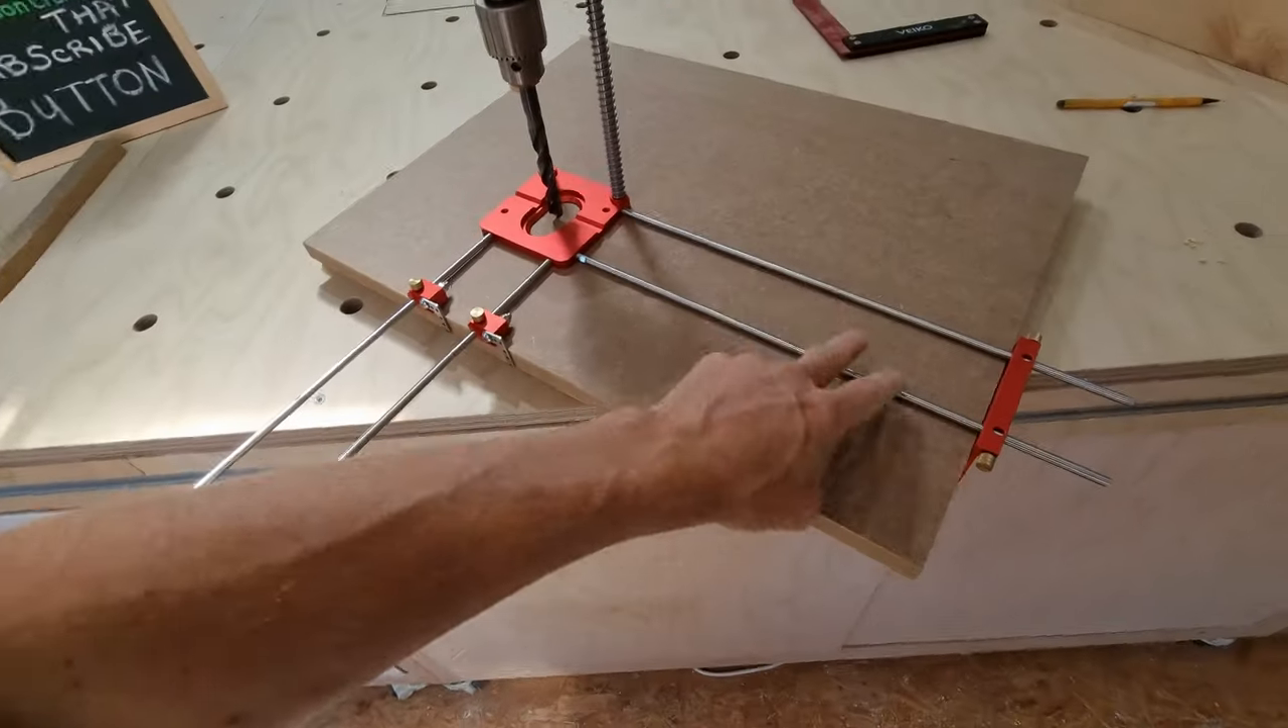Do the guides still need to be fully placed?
No.